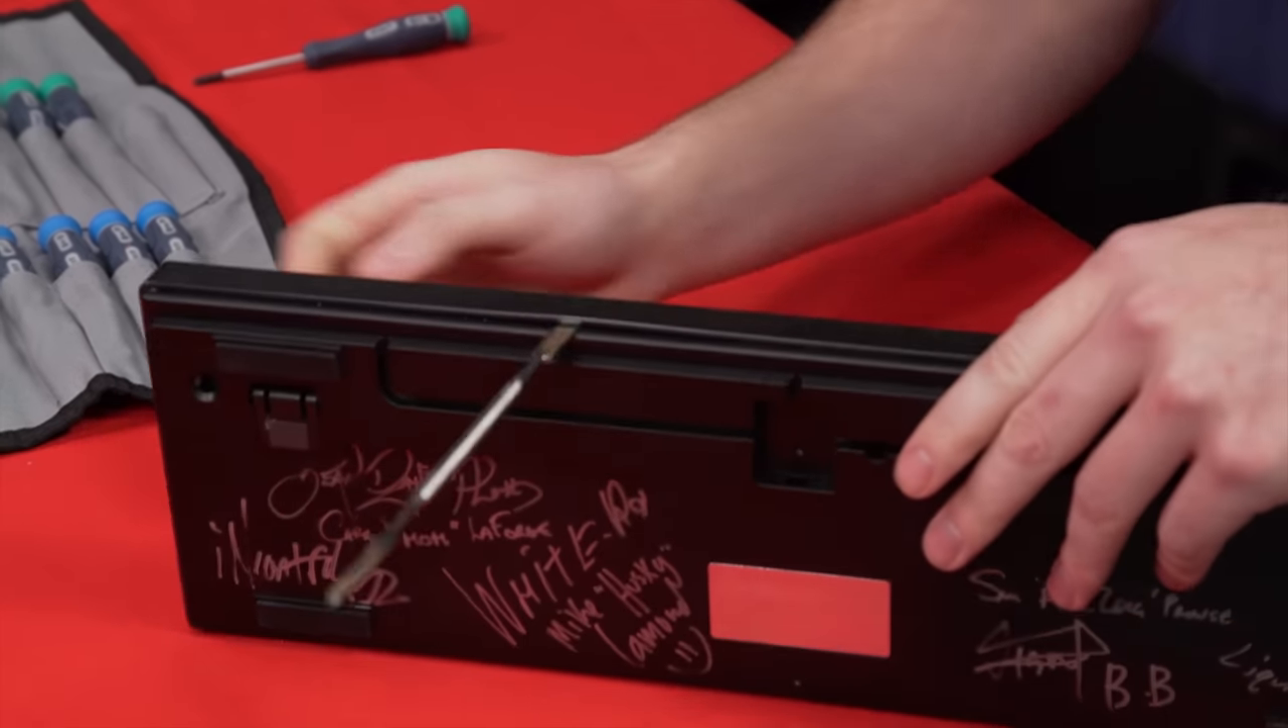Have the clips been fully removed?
No.